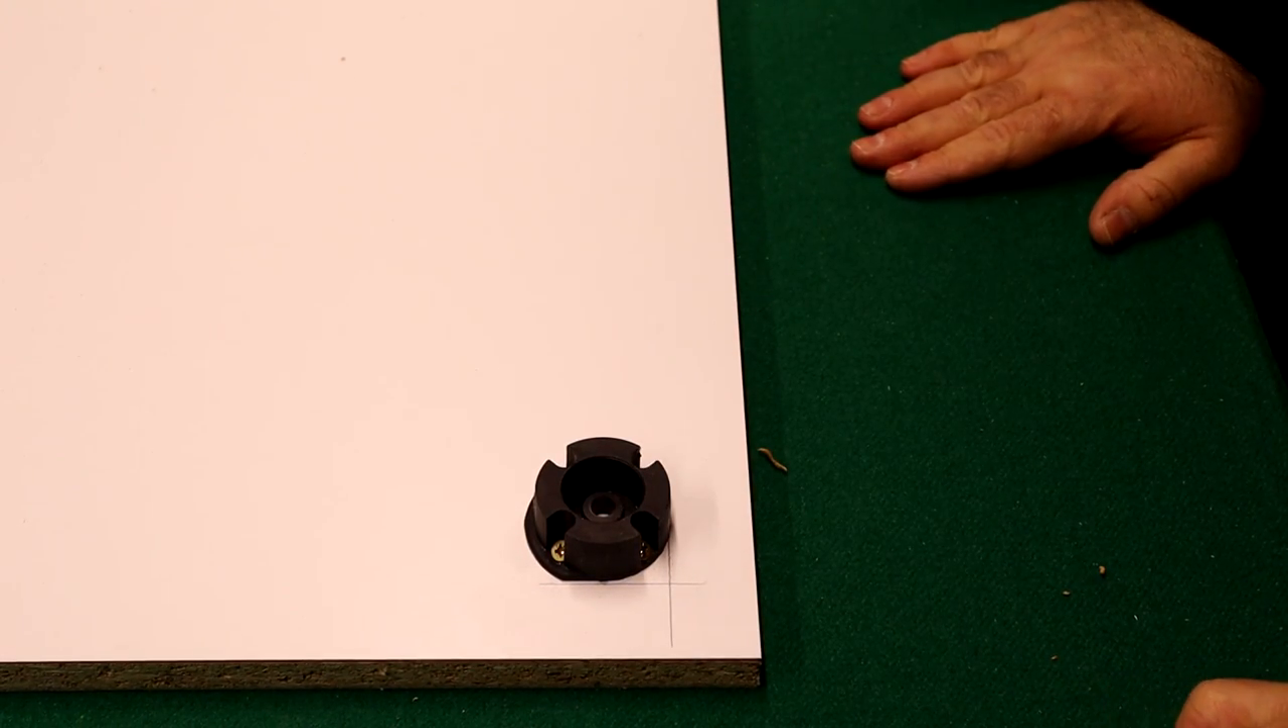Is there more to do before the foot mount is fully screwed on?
No.